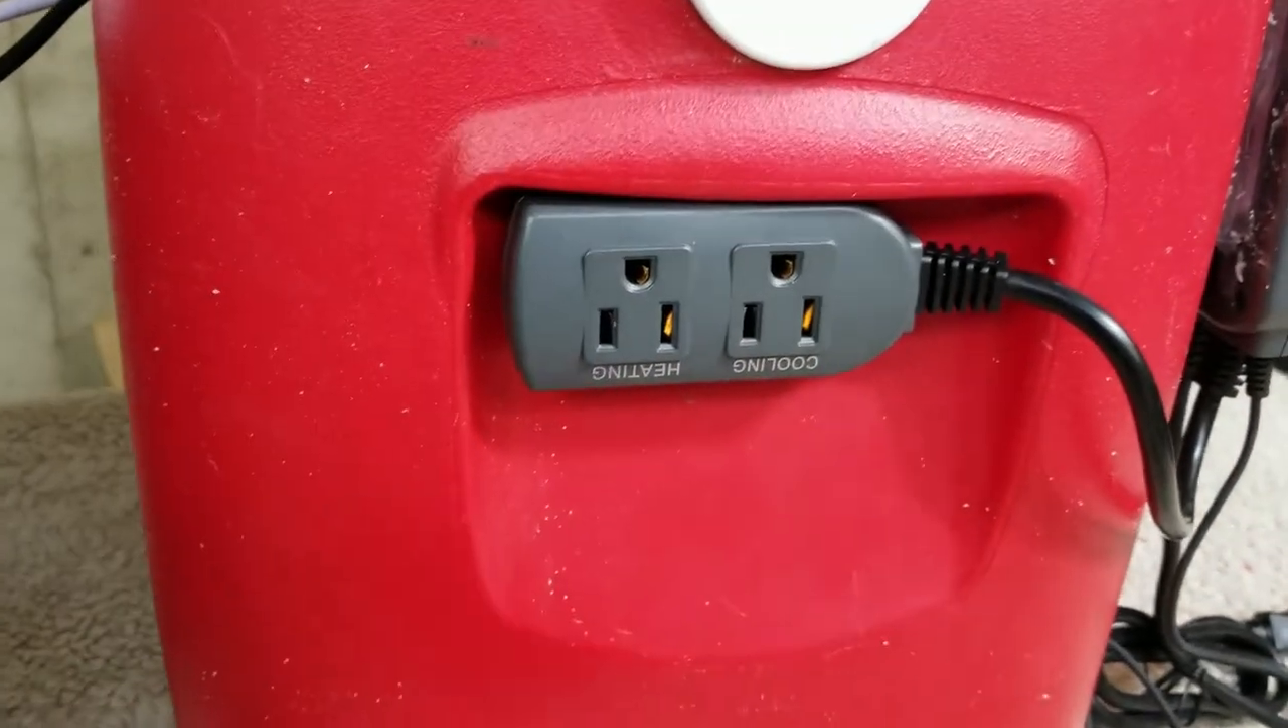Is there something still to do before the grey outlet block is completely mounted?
No.